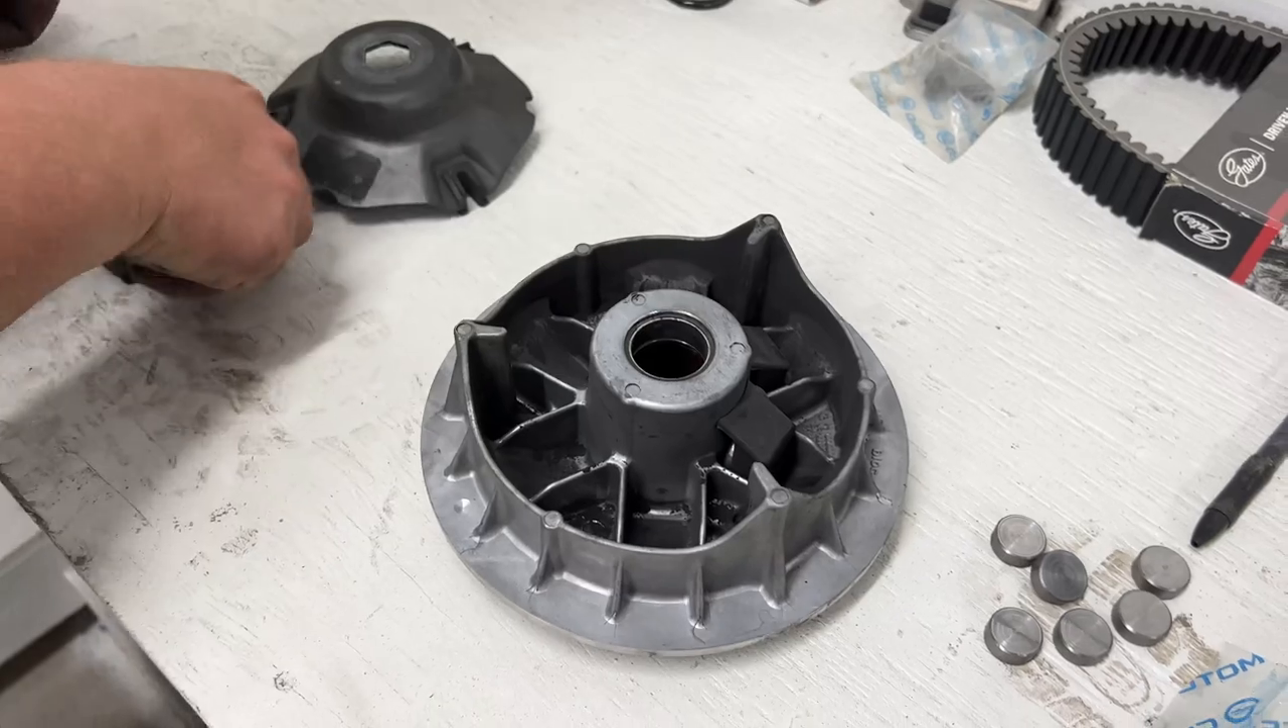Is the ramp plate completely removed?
Yes.